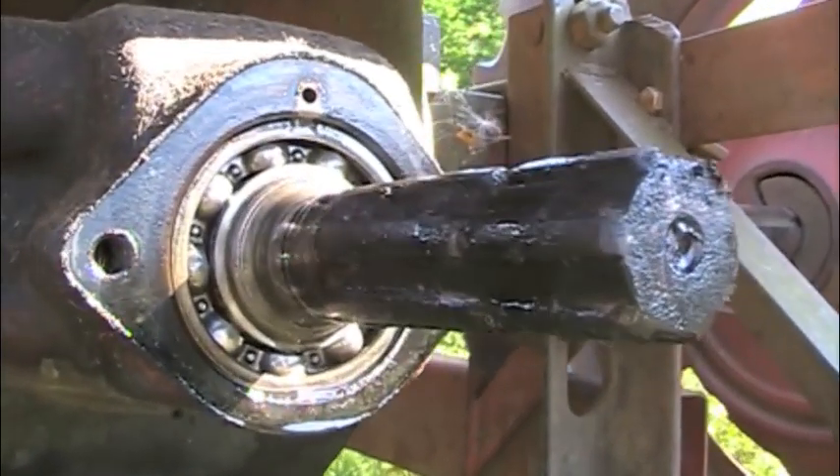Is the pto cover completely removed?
Yes.